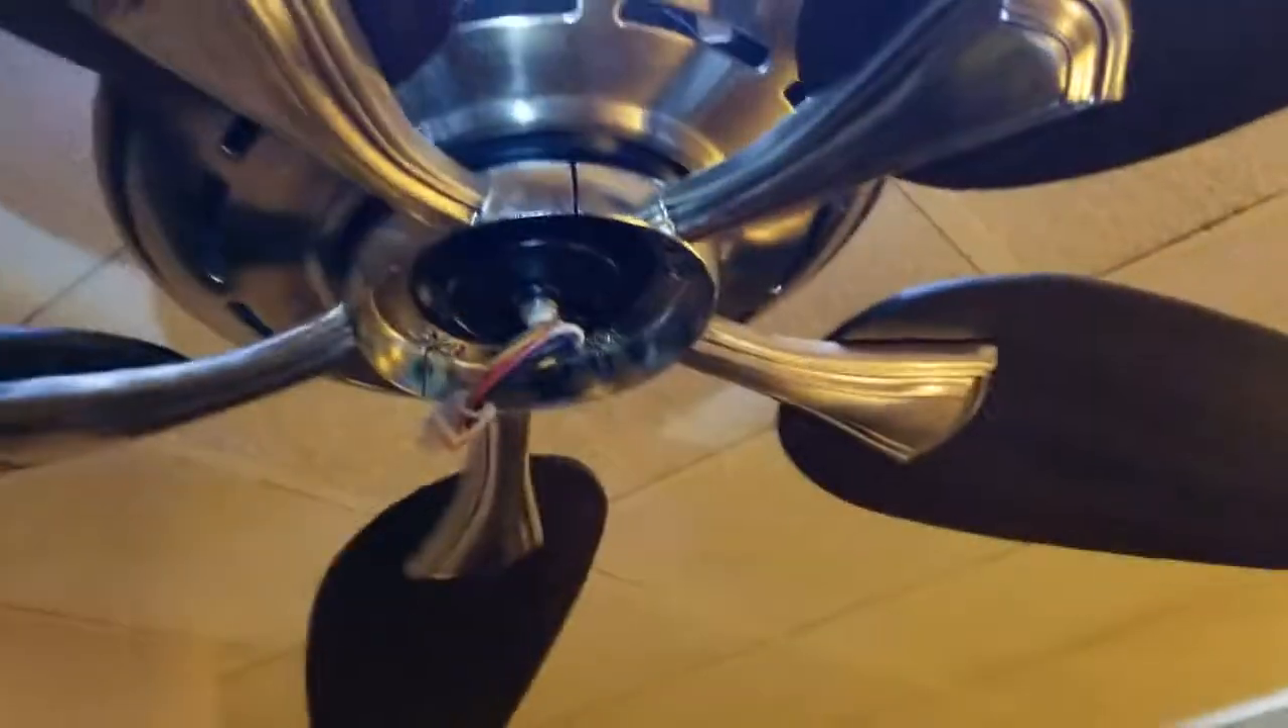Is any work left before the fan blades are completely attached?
No.